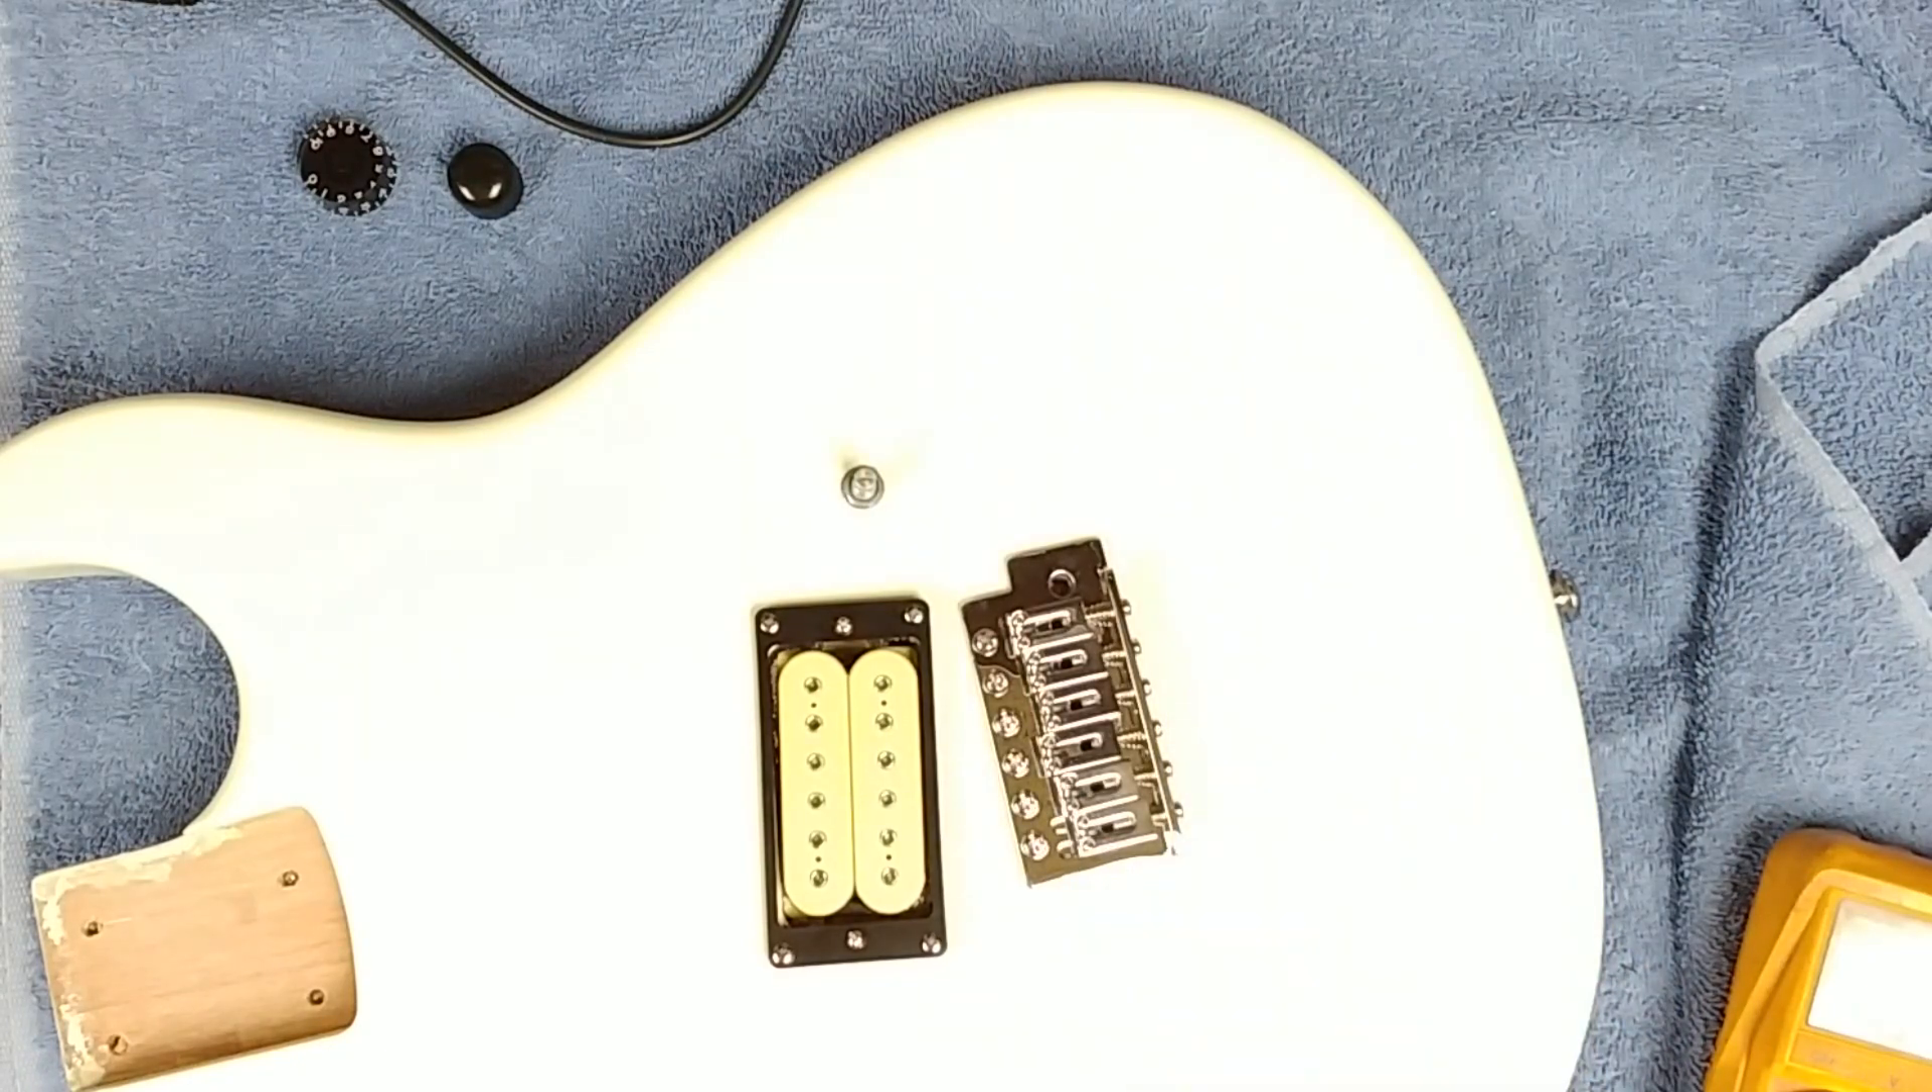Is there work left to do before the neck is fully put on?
Yes.